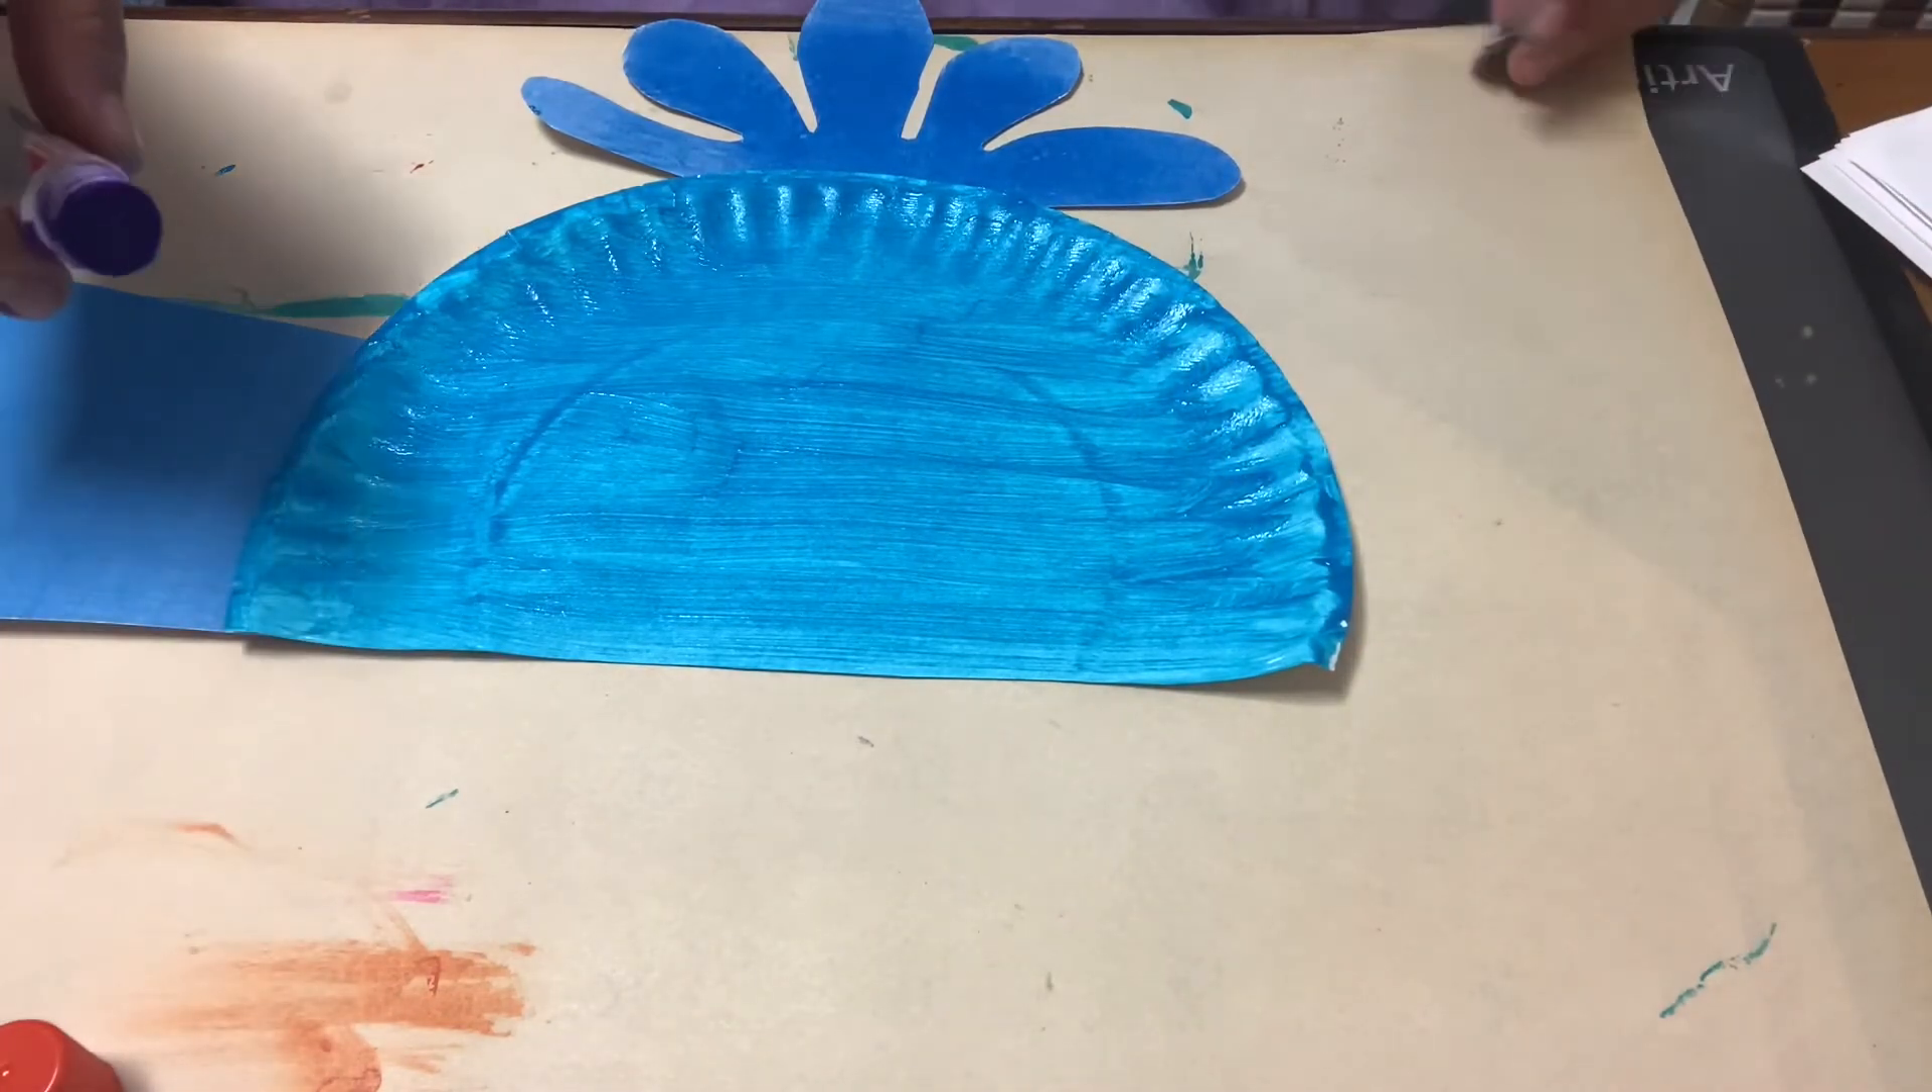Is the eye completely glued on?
No.